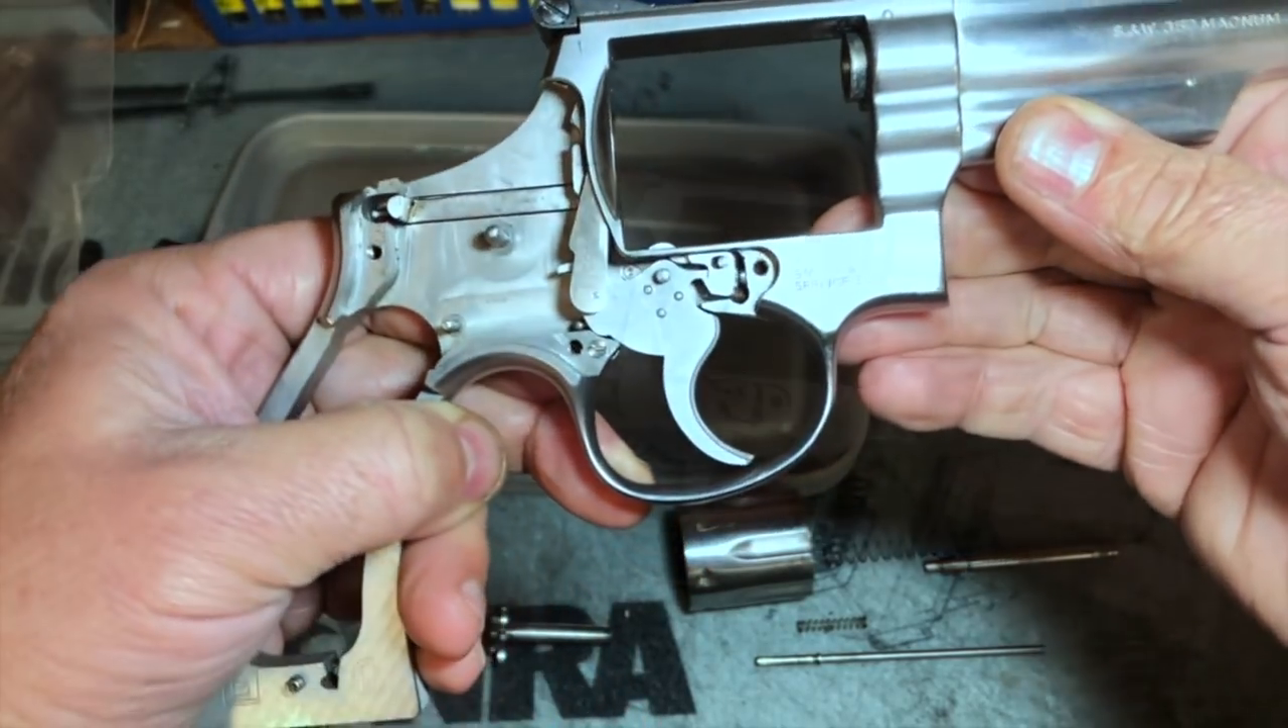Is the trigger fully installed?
Yes.